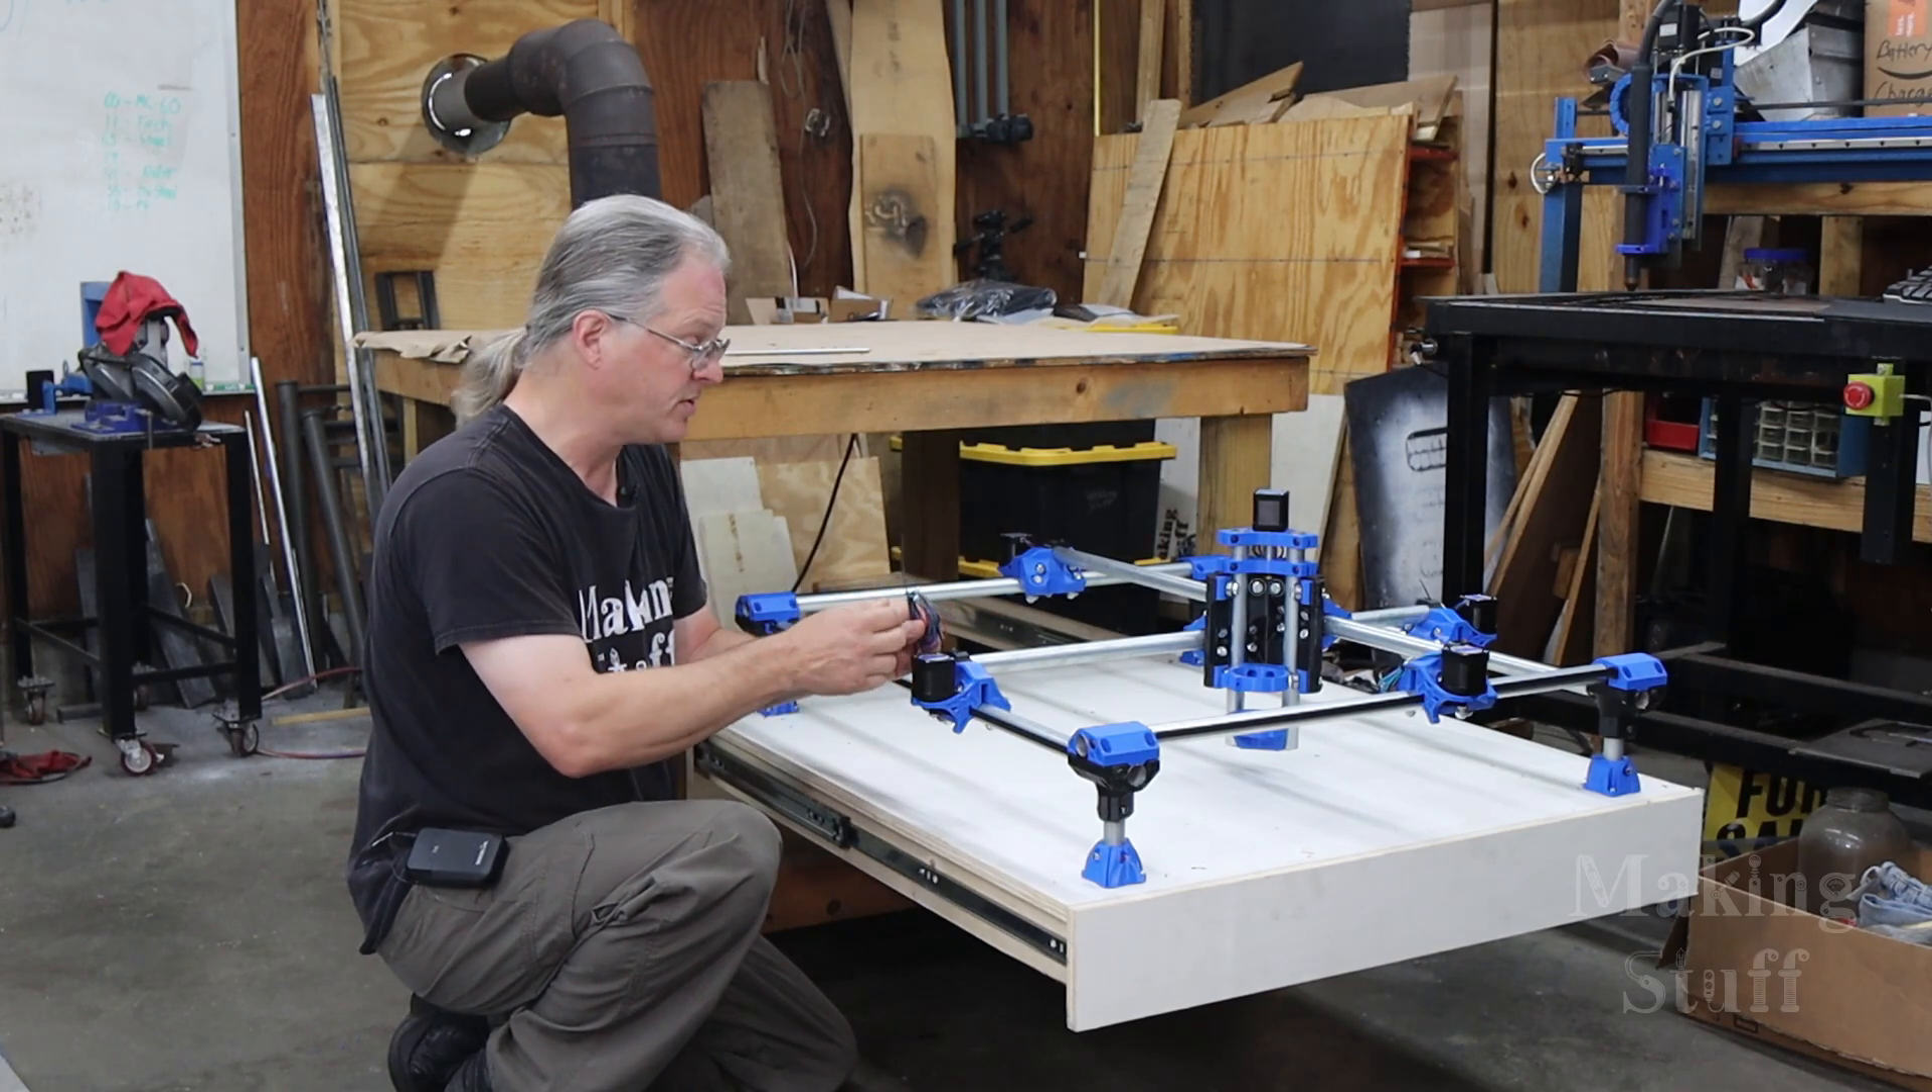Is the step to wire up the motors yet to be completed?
Yes.